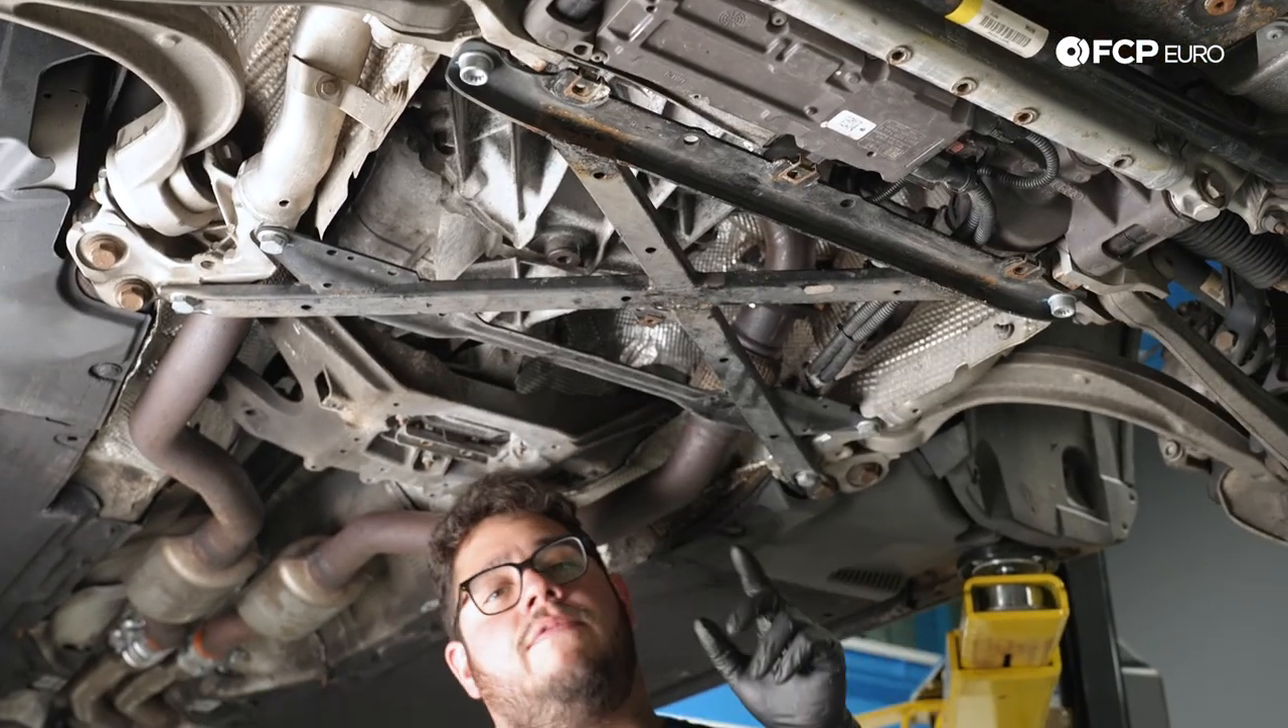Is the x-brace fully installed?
Yes.